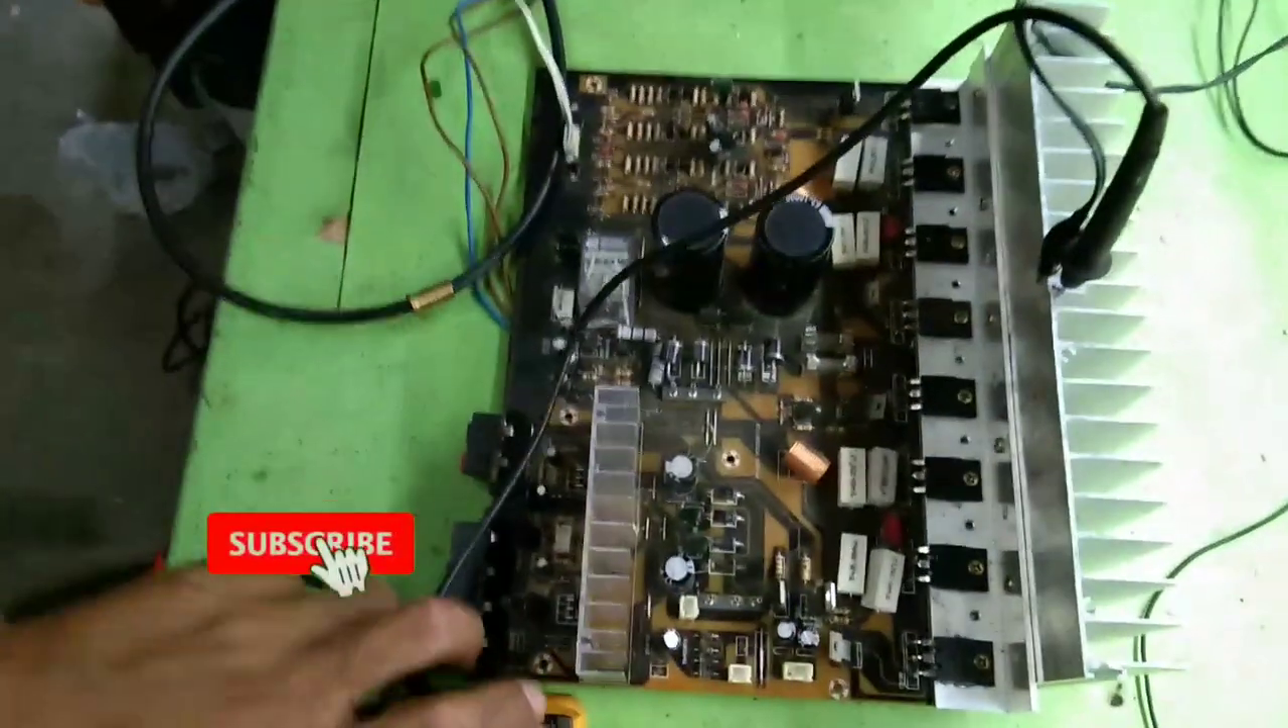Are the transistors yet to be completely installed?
No.